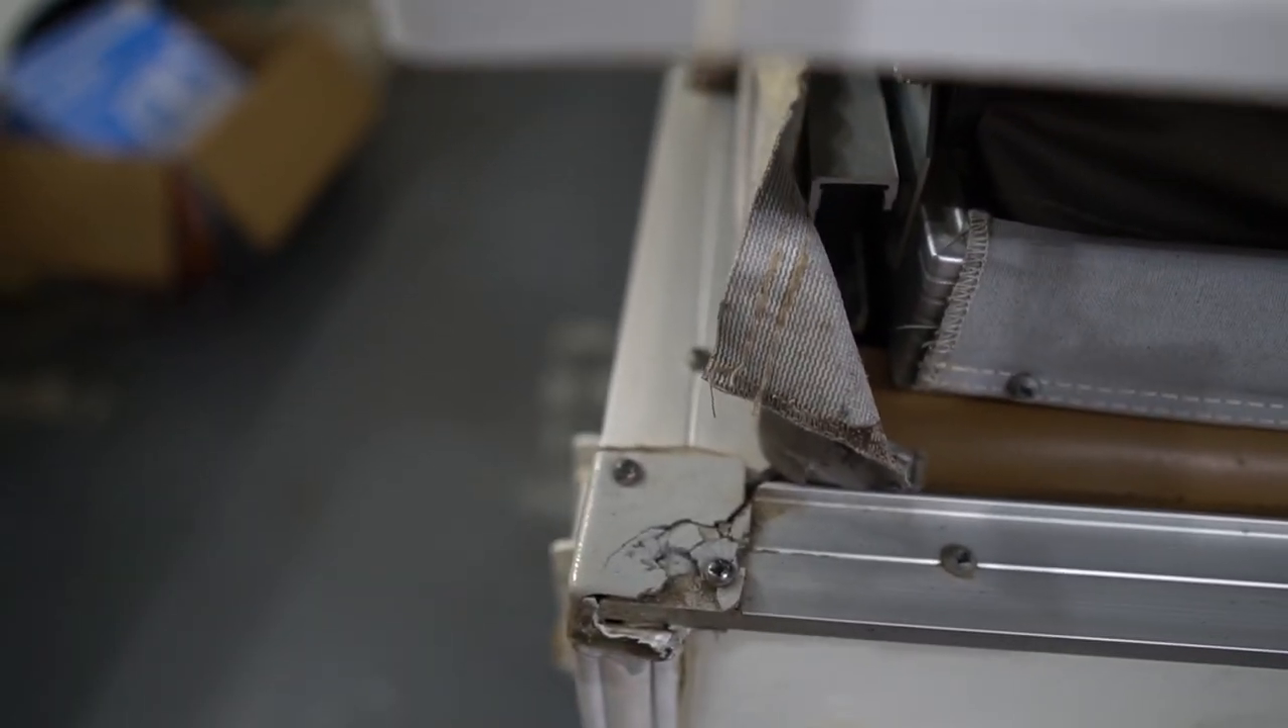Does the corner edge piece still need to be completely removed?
Yes.